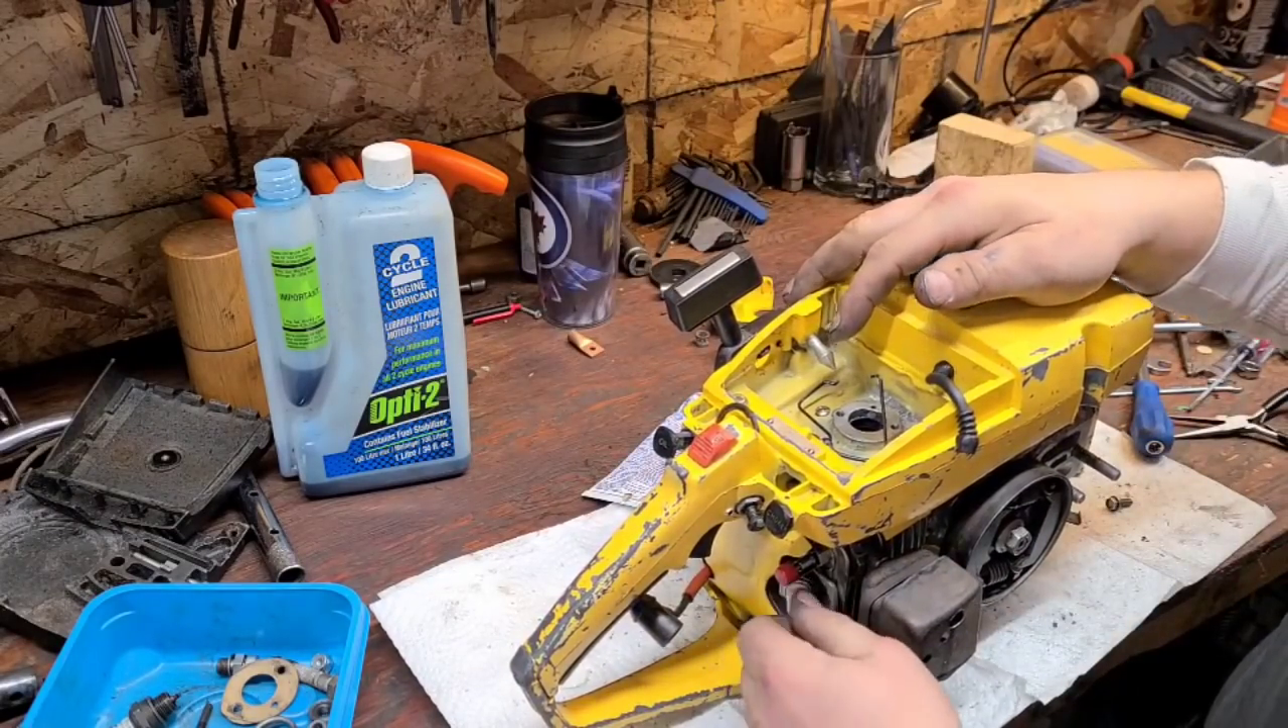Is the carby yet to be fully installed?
Yes.